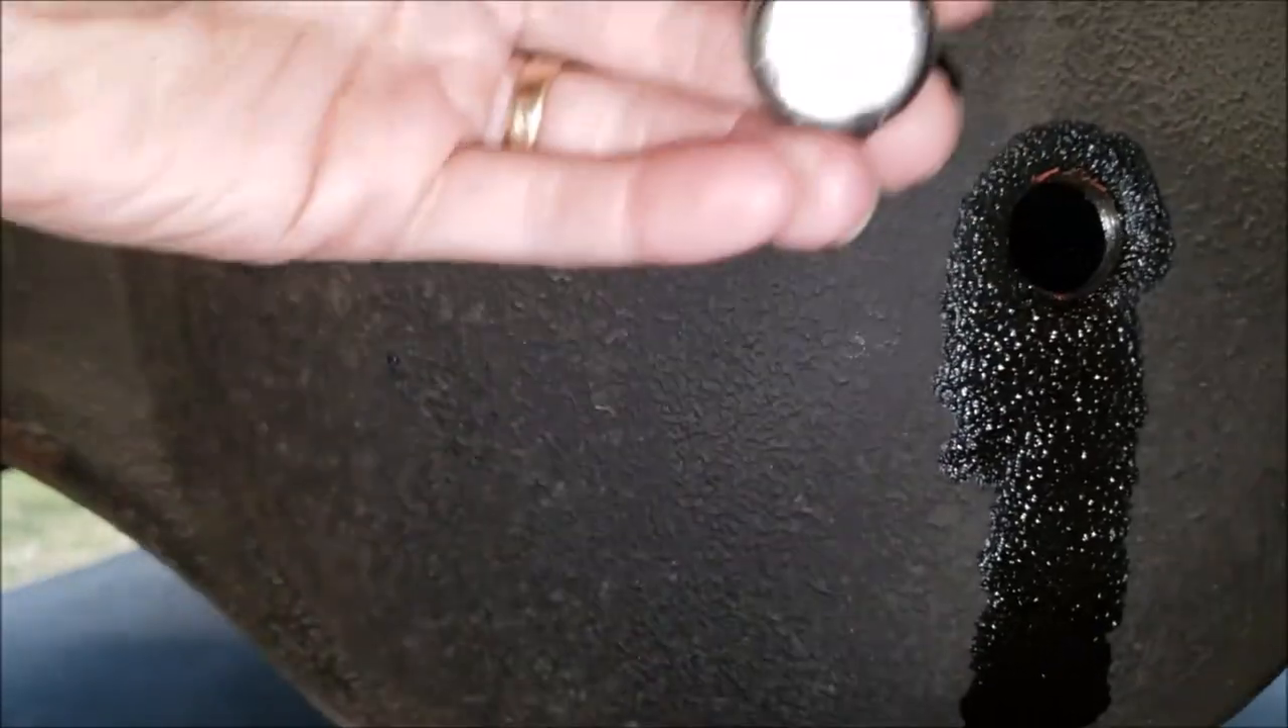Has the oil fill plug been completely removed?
Yes.